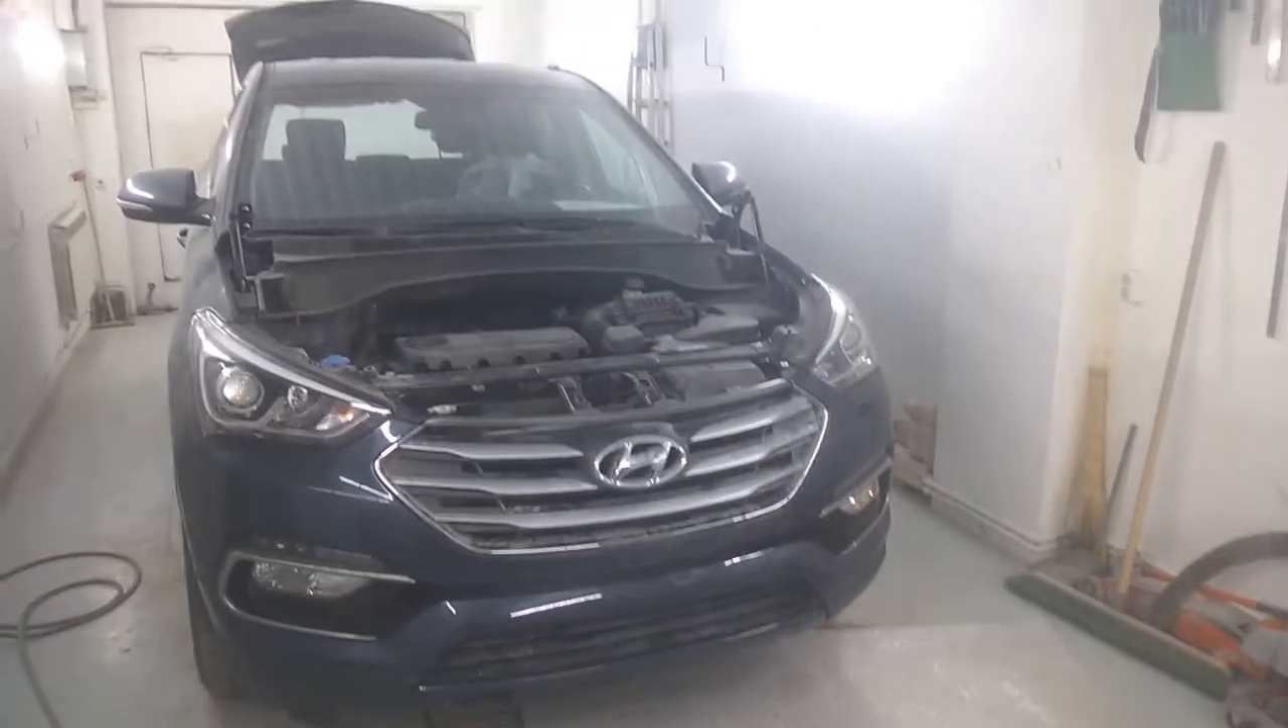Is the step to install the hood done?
No.